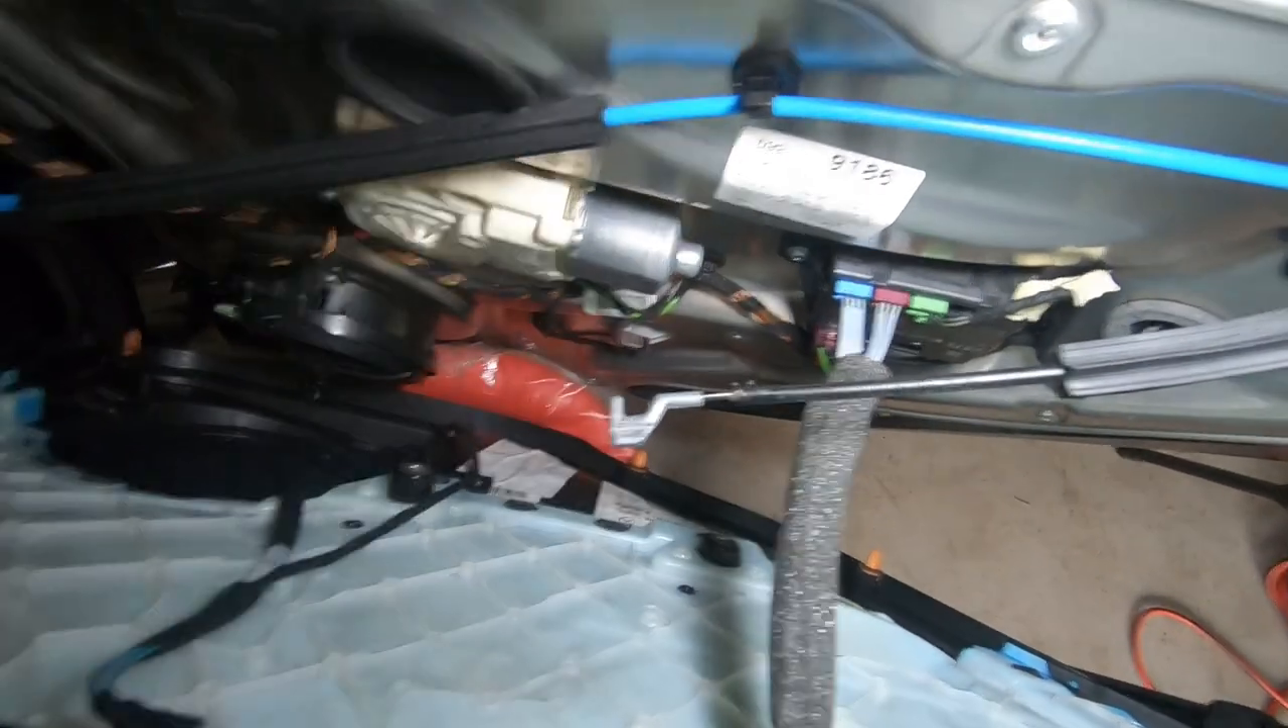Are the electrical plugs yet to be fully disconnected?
Yes.